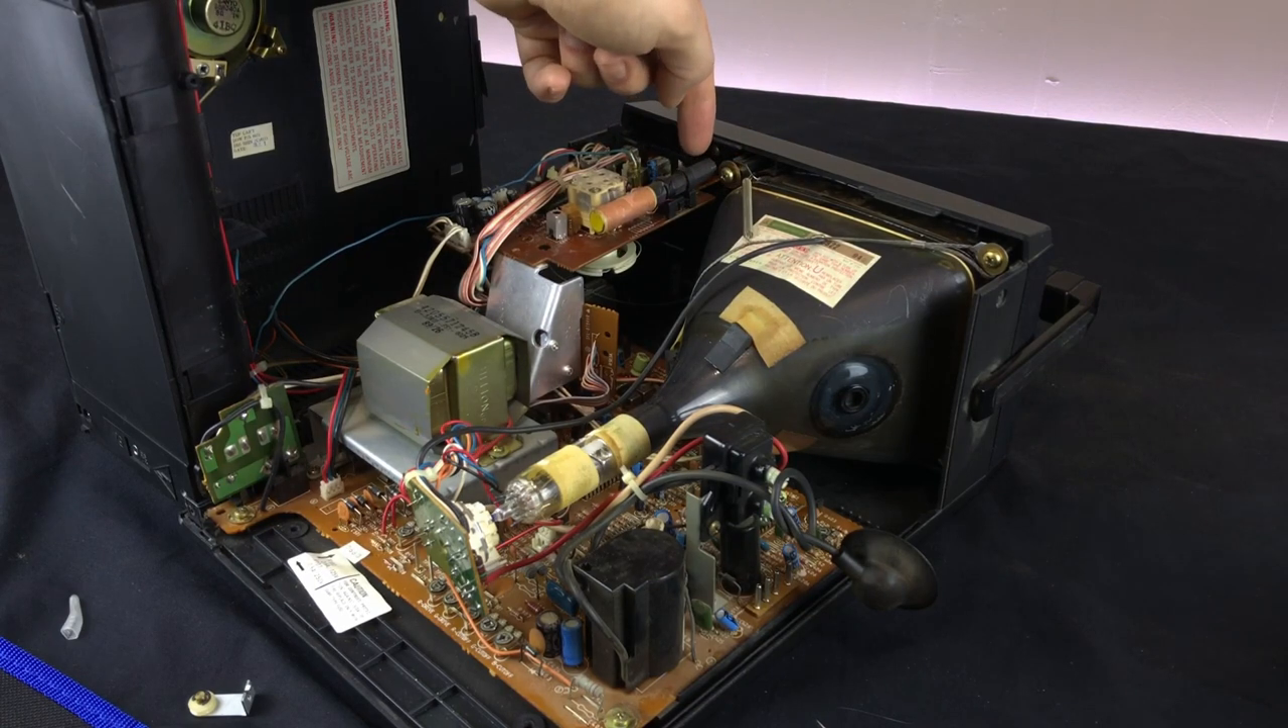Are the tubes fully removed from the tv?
No.